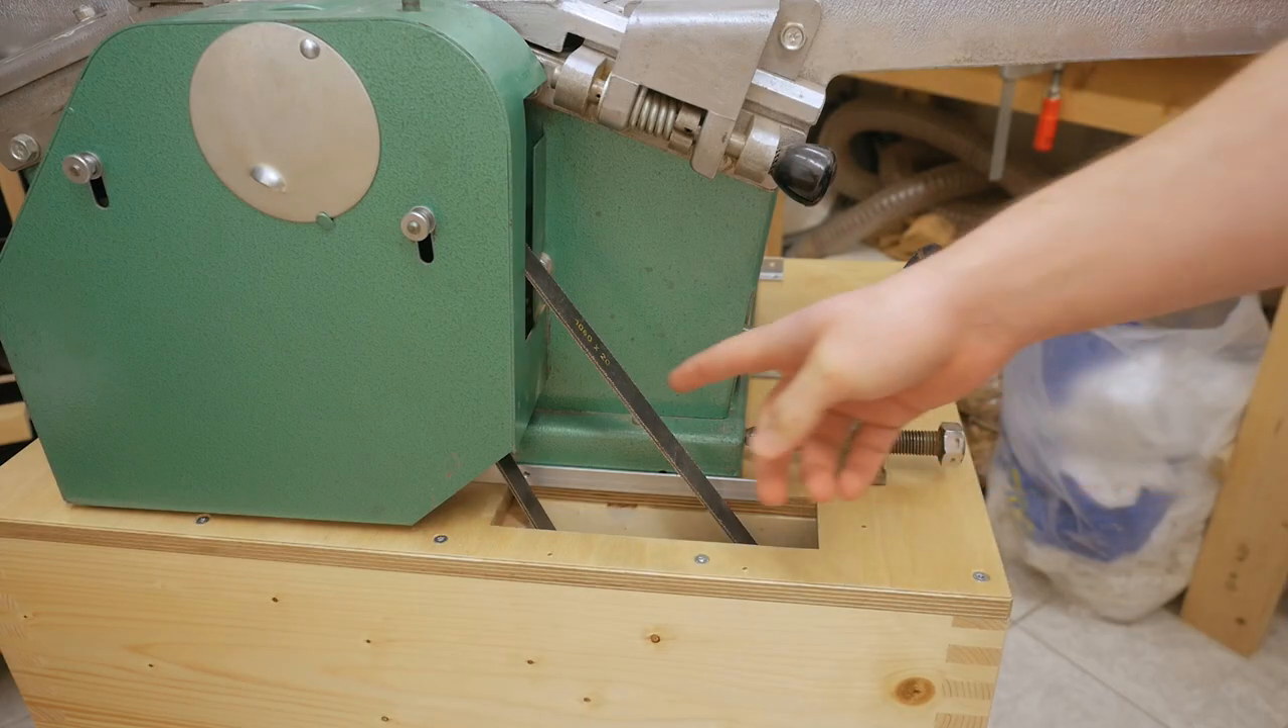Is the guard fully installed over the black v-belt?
No.